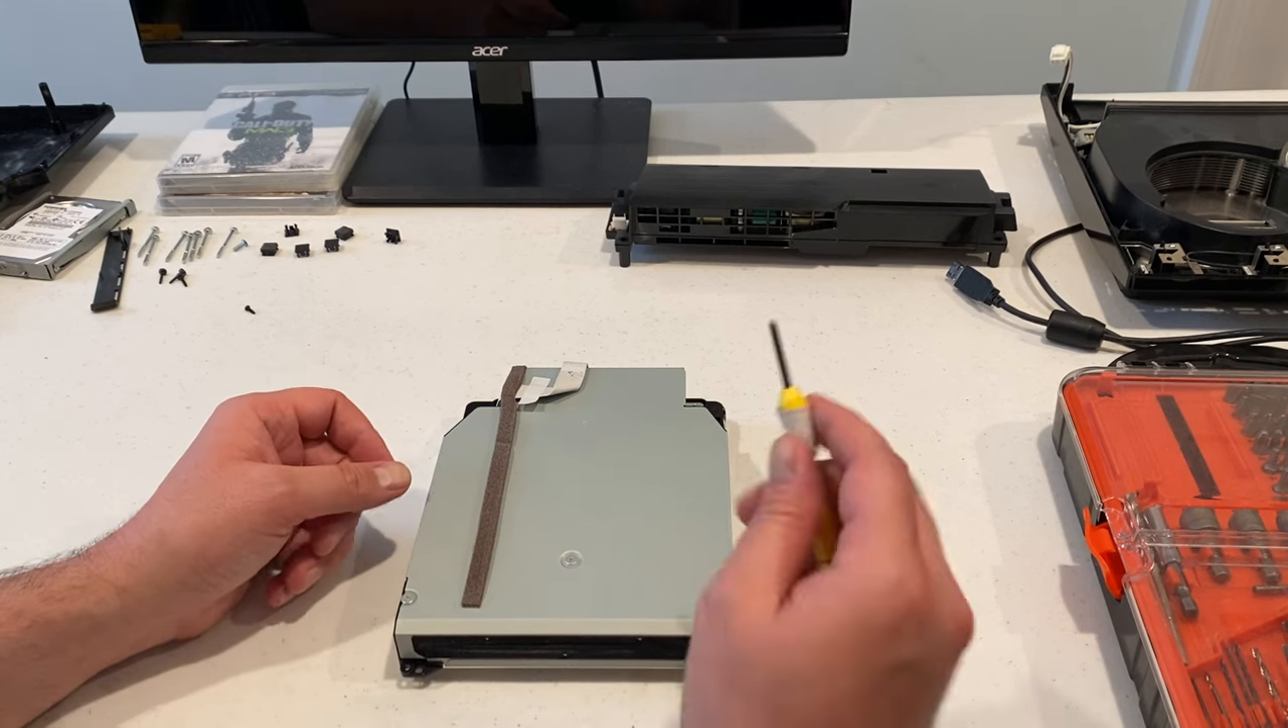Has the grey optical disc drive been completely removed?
Yes.